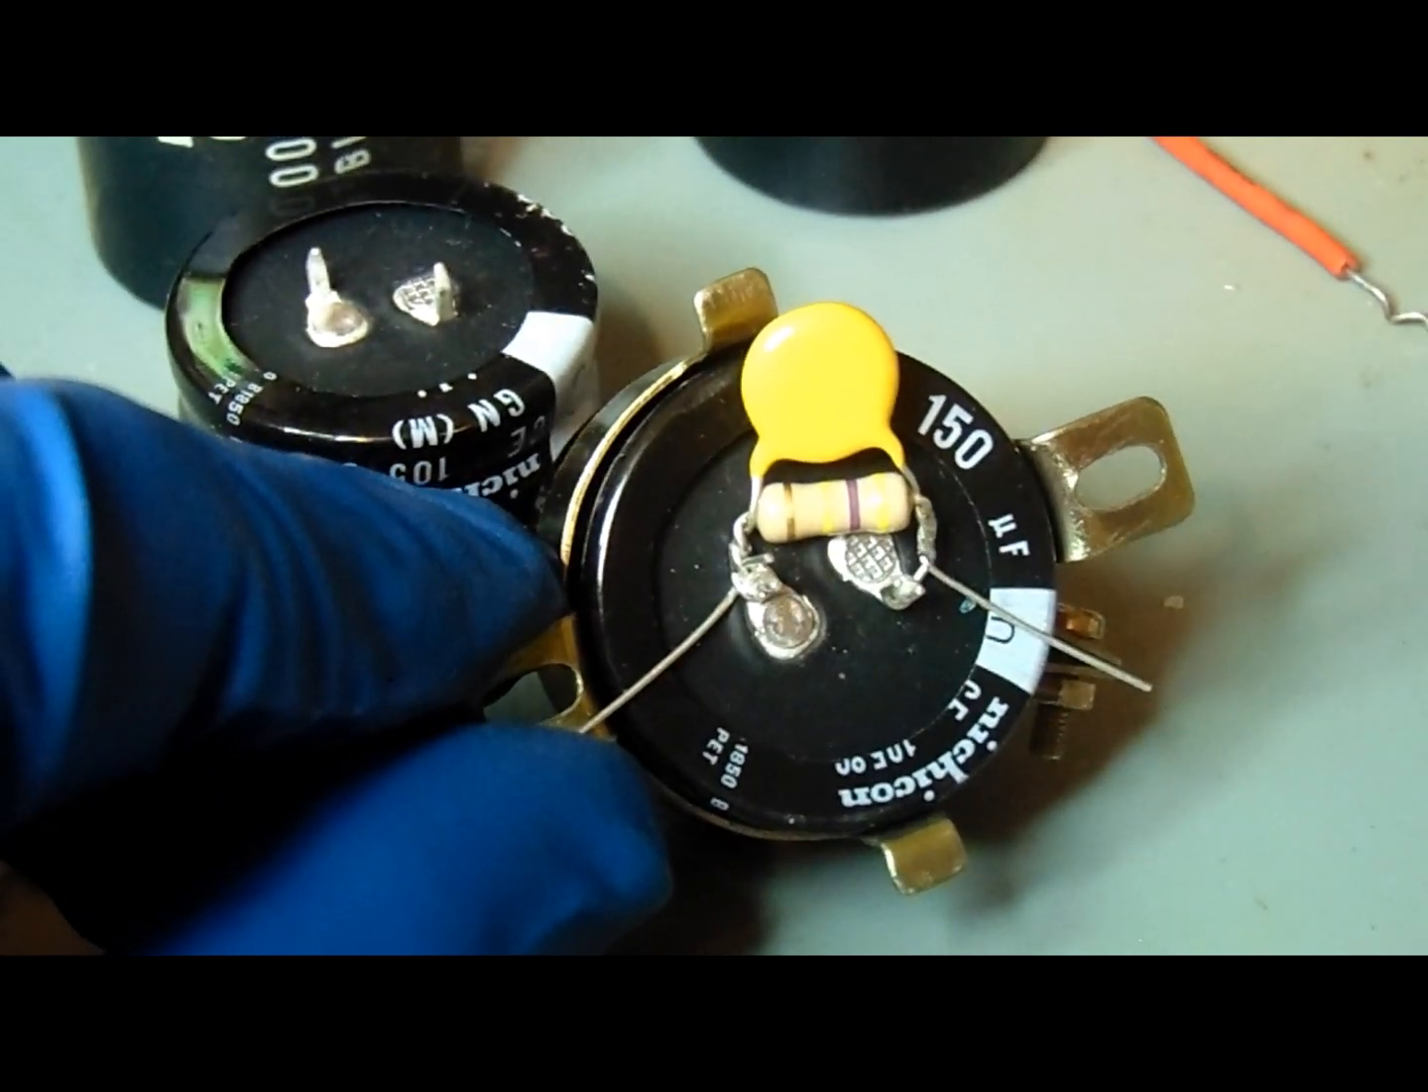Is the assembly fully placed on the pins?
Yes.